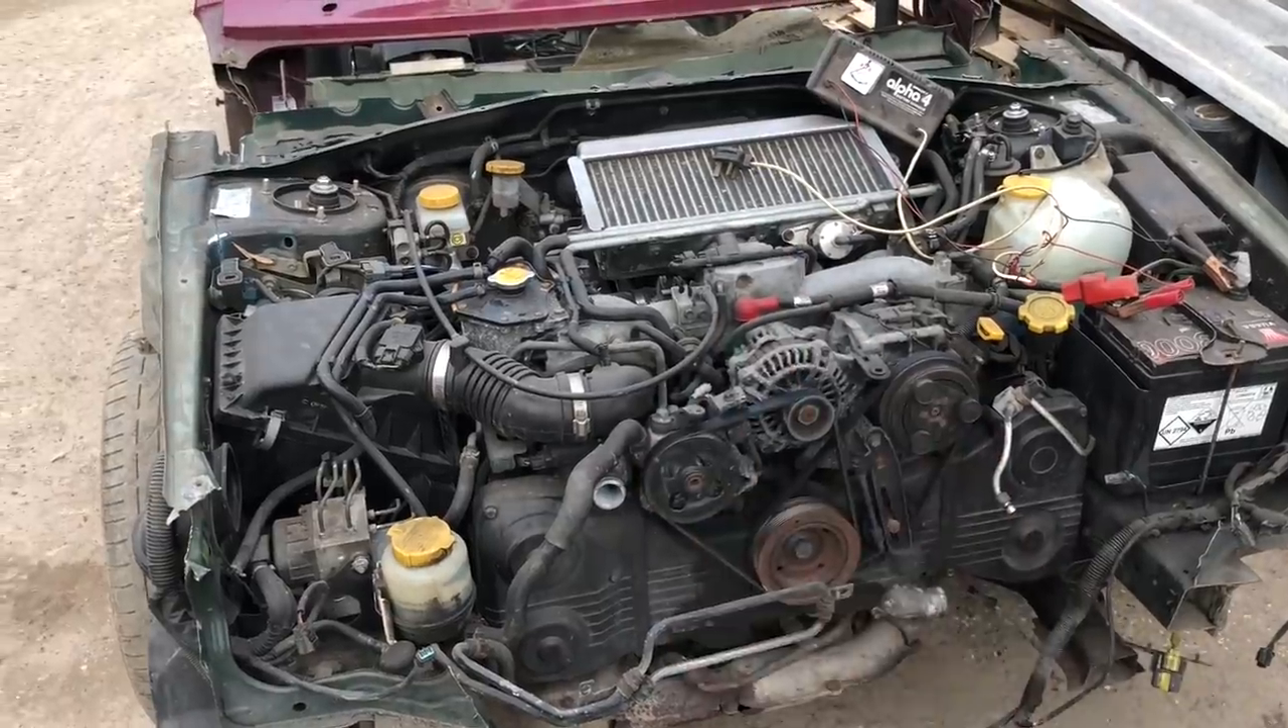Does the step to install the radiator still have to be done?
Yes.